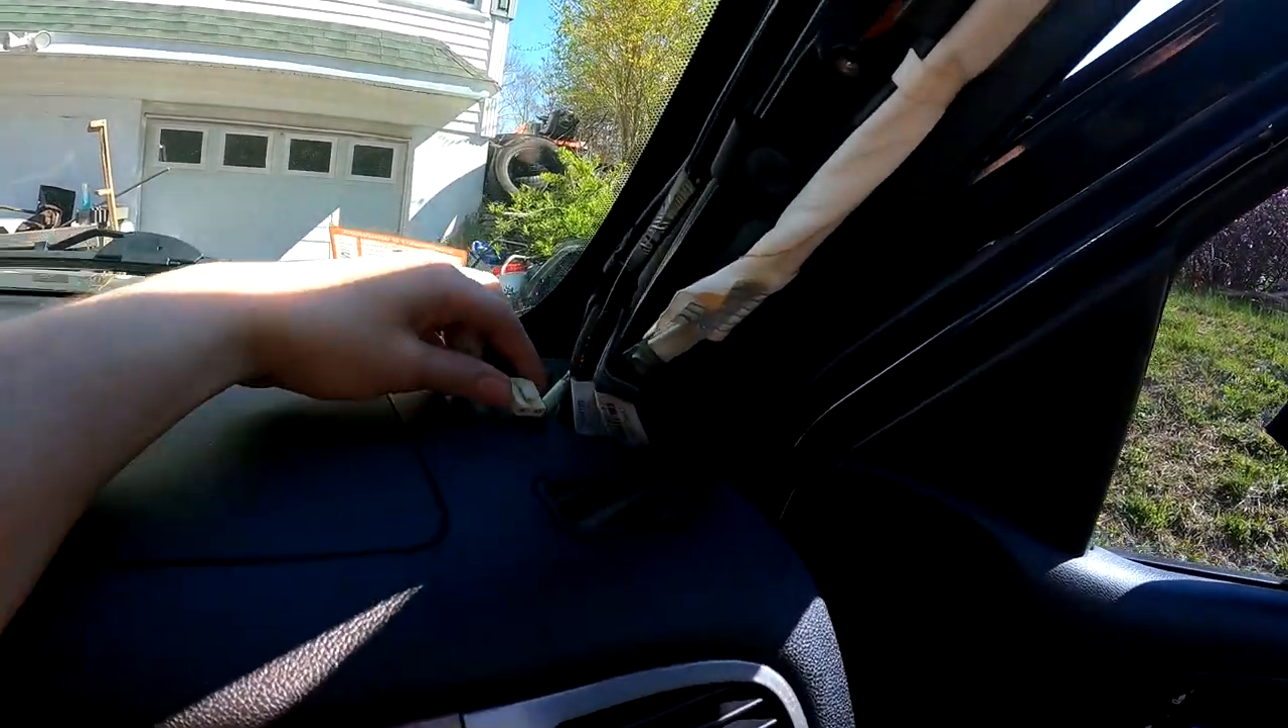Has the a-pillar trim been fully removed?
Yes.